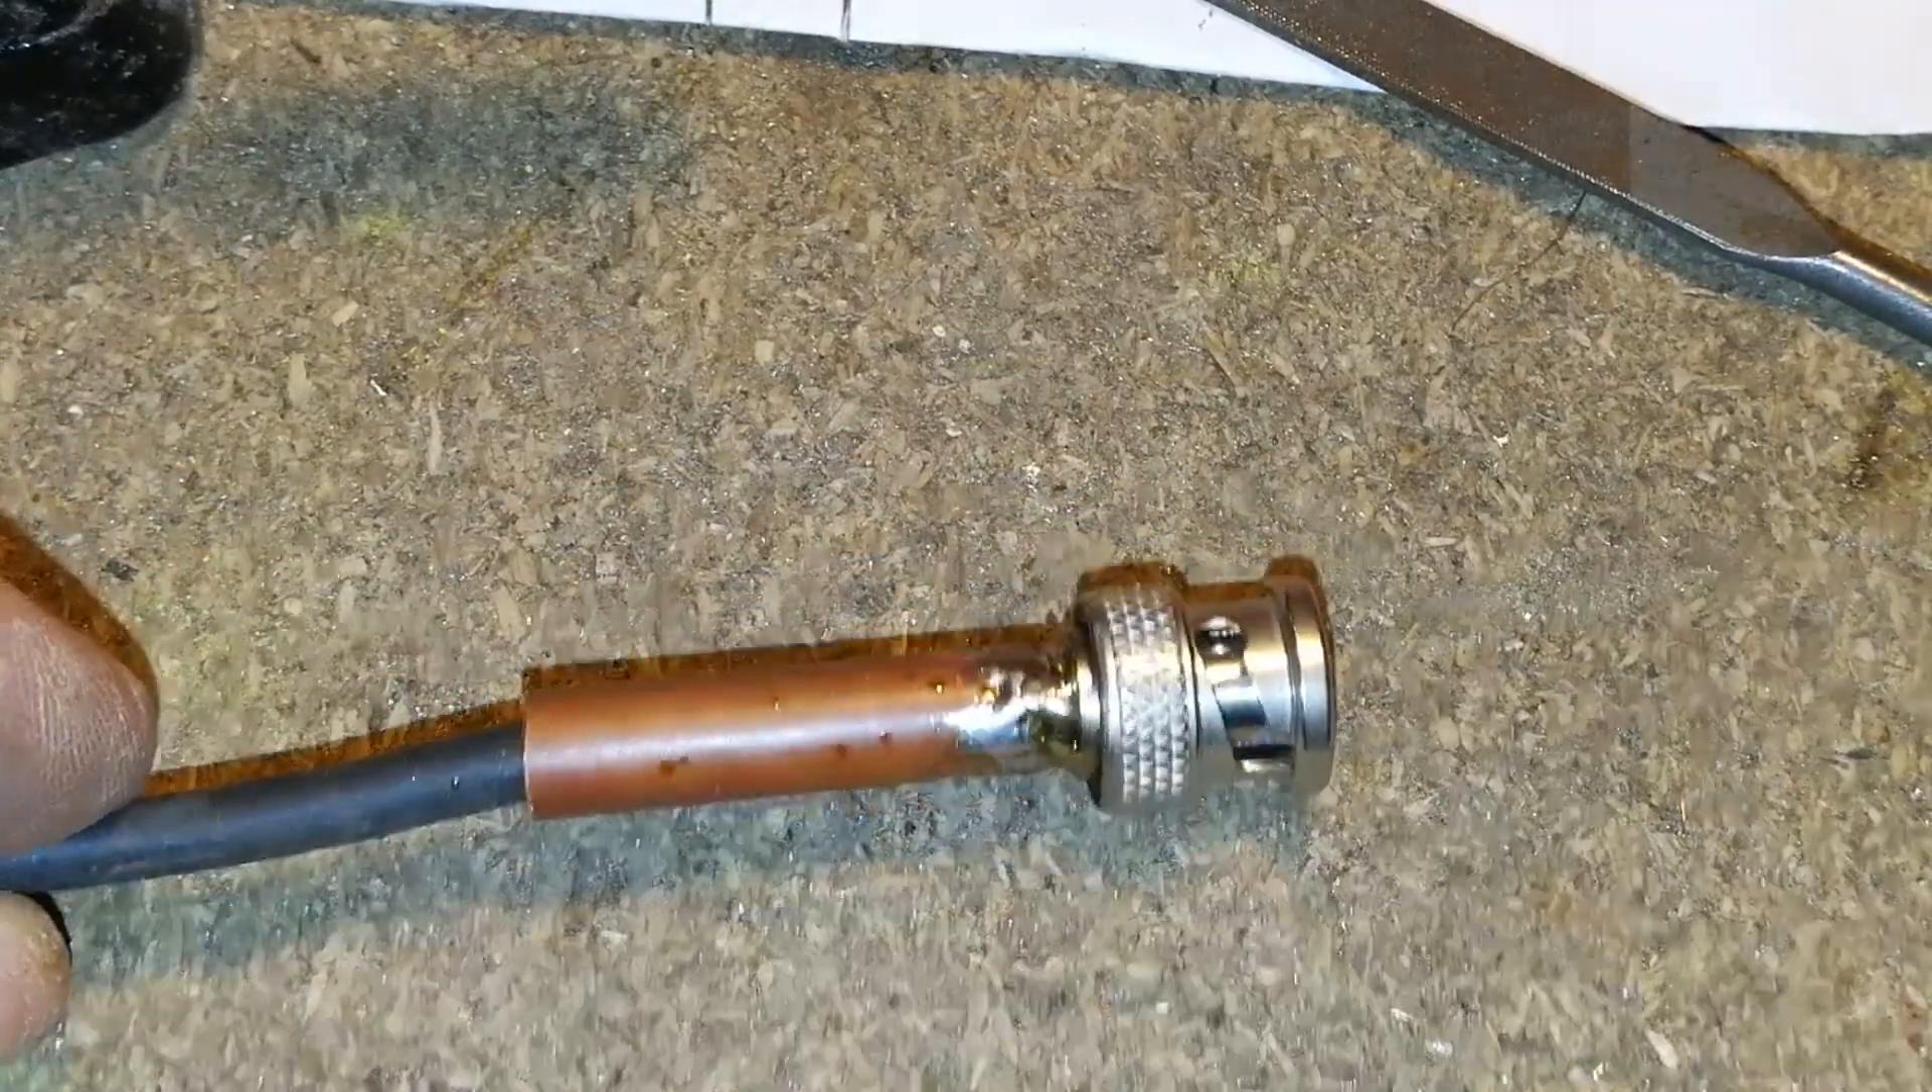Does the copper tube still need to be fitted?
No.